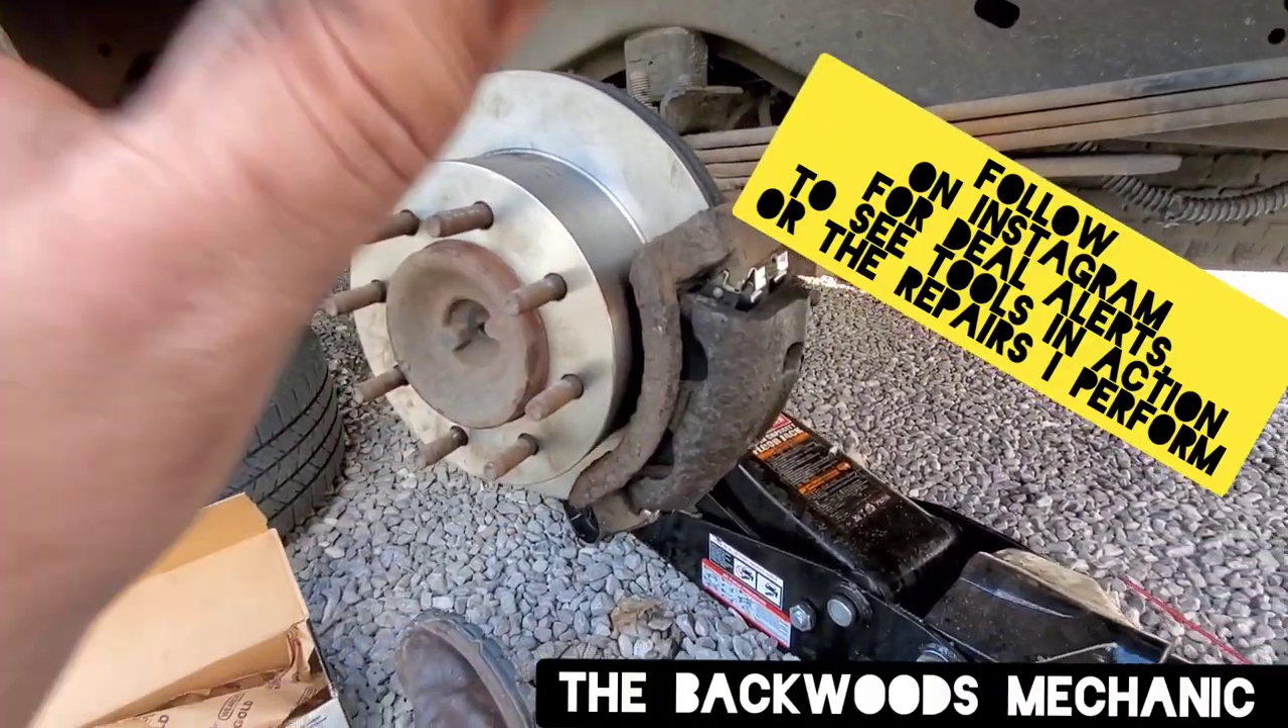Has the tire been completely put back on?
No.